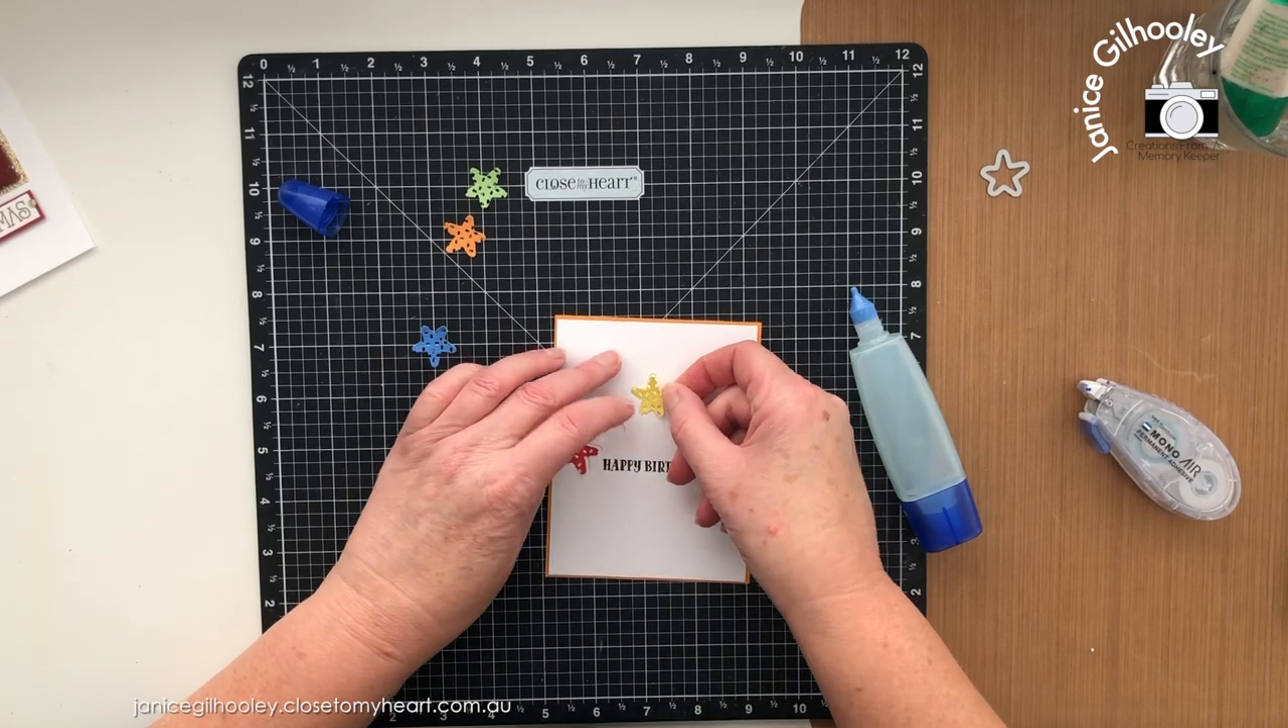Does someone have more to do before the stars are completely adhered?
Yes.